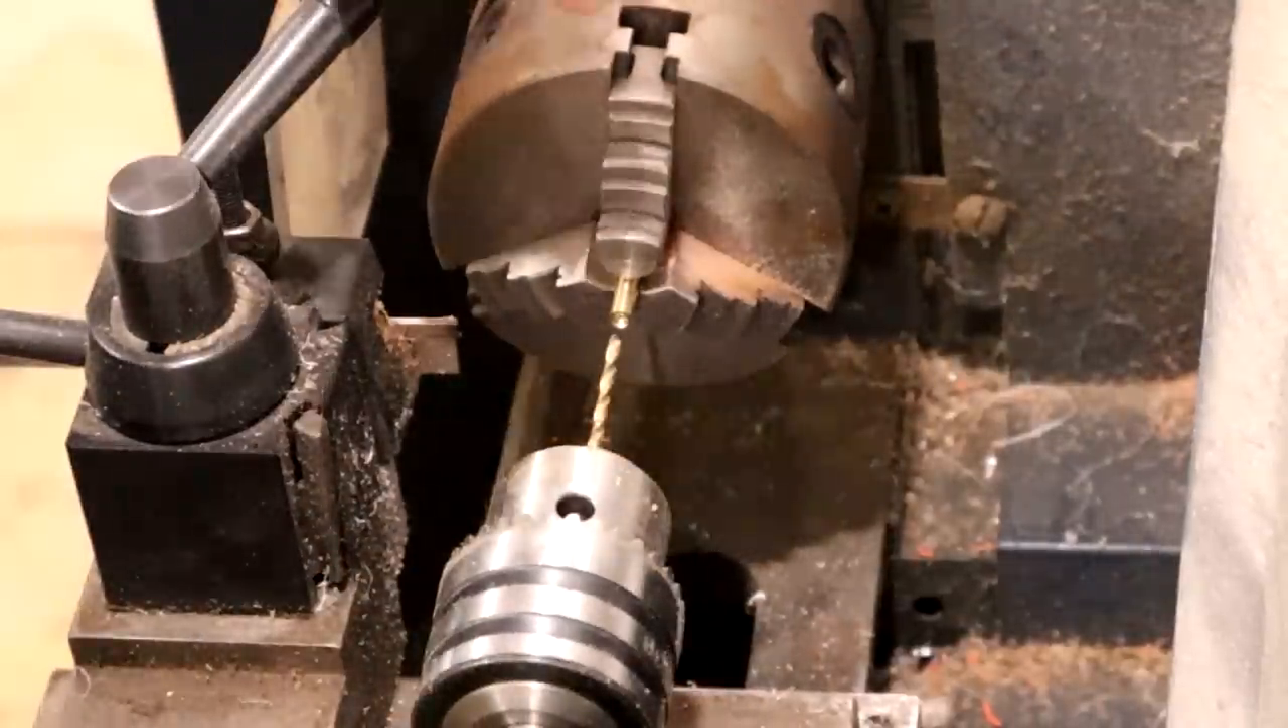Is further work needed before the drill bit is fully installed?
No.